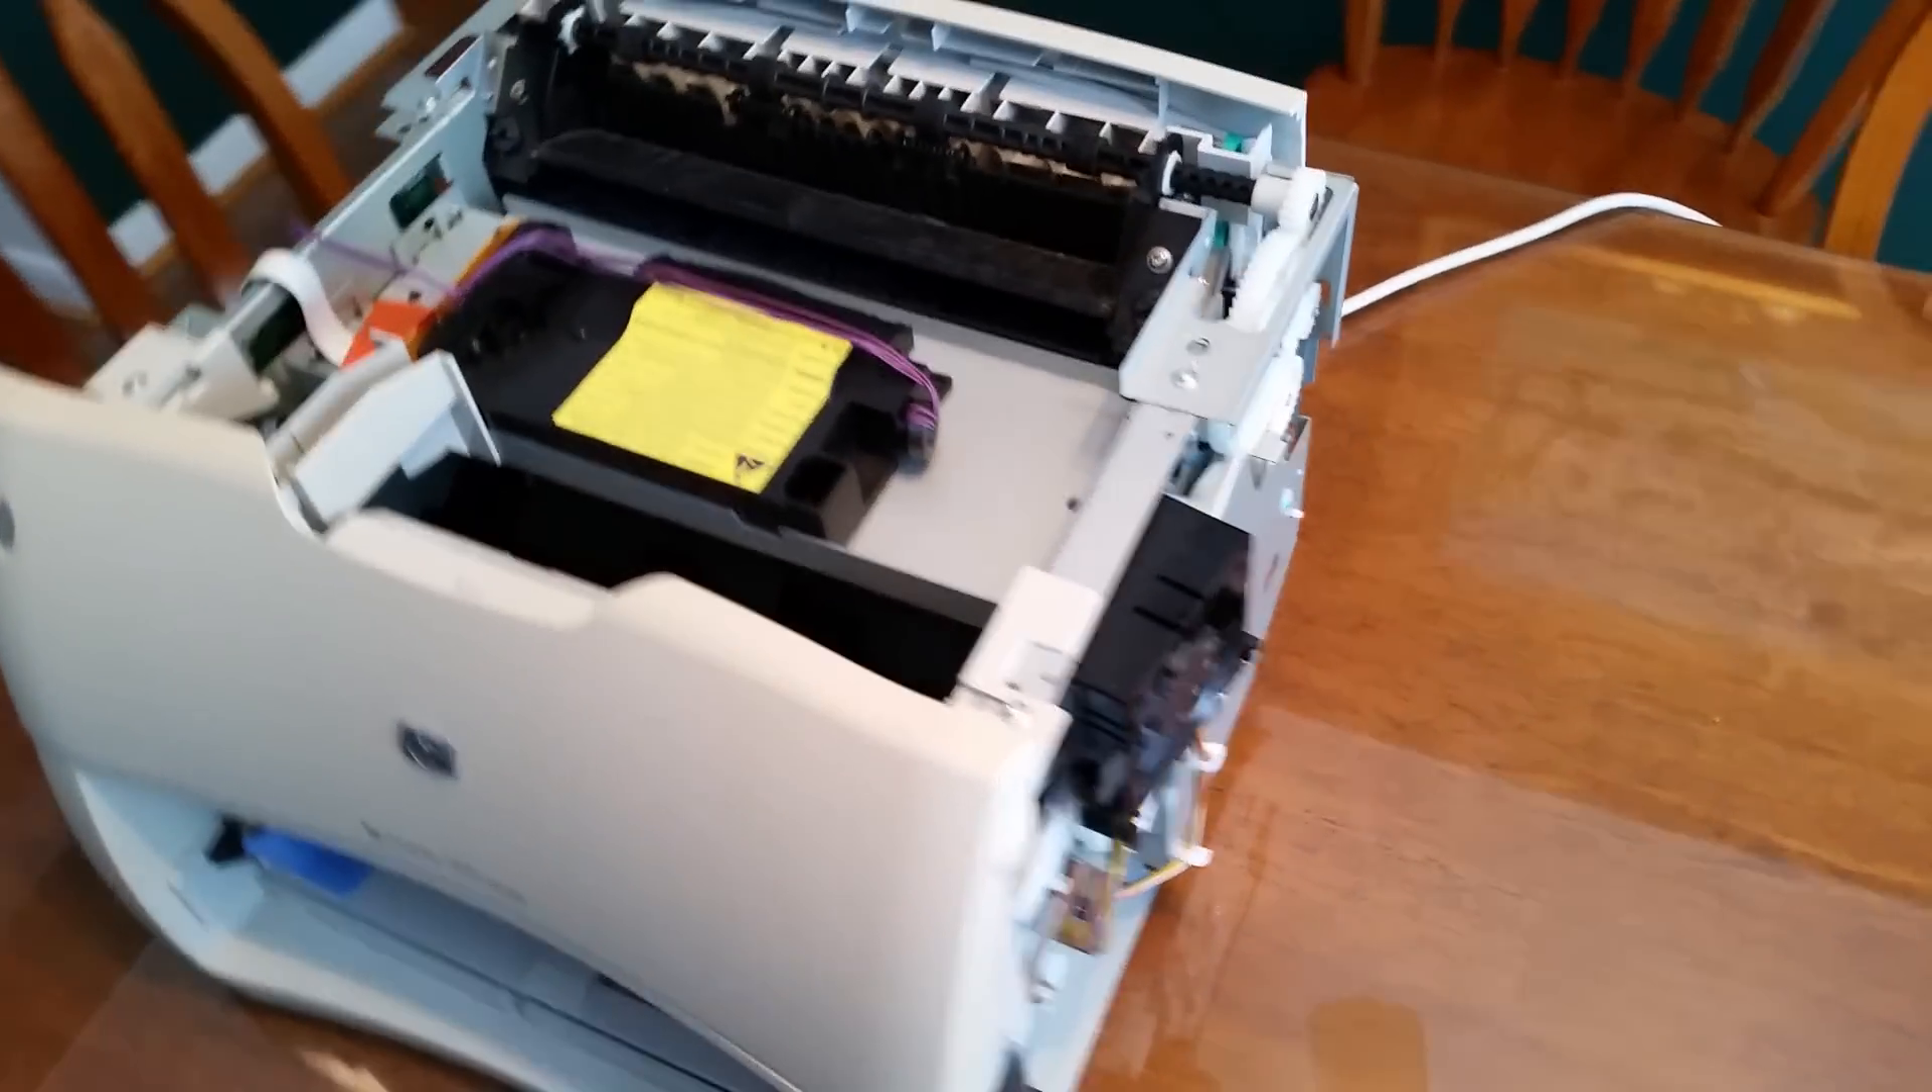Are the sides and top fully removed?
Yes.